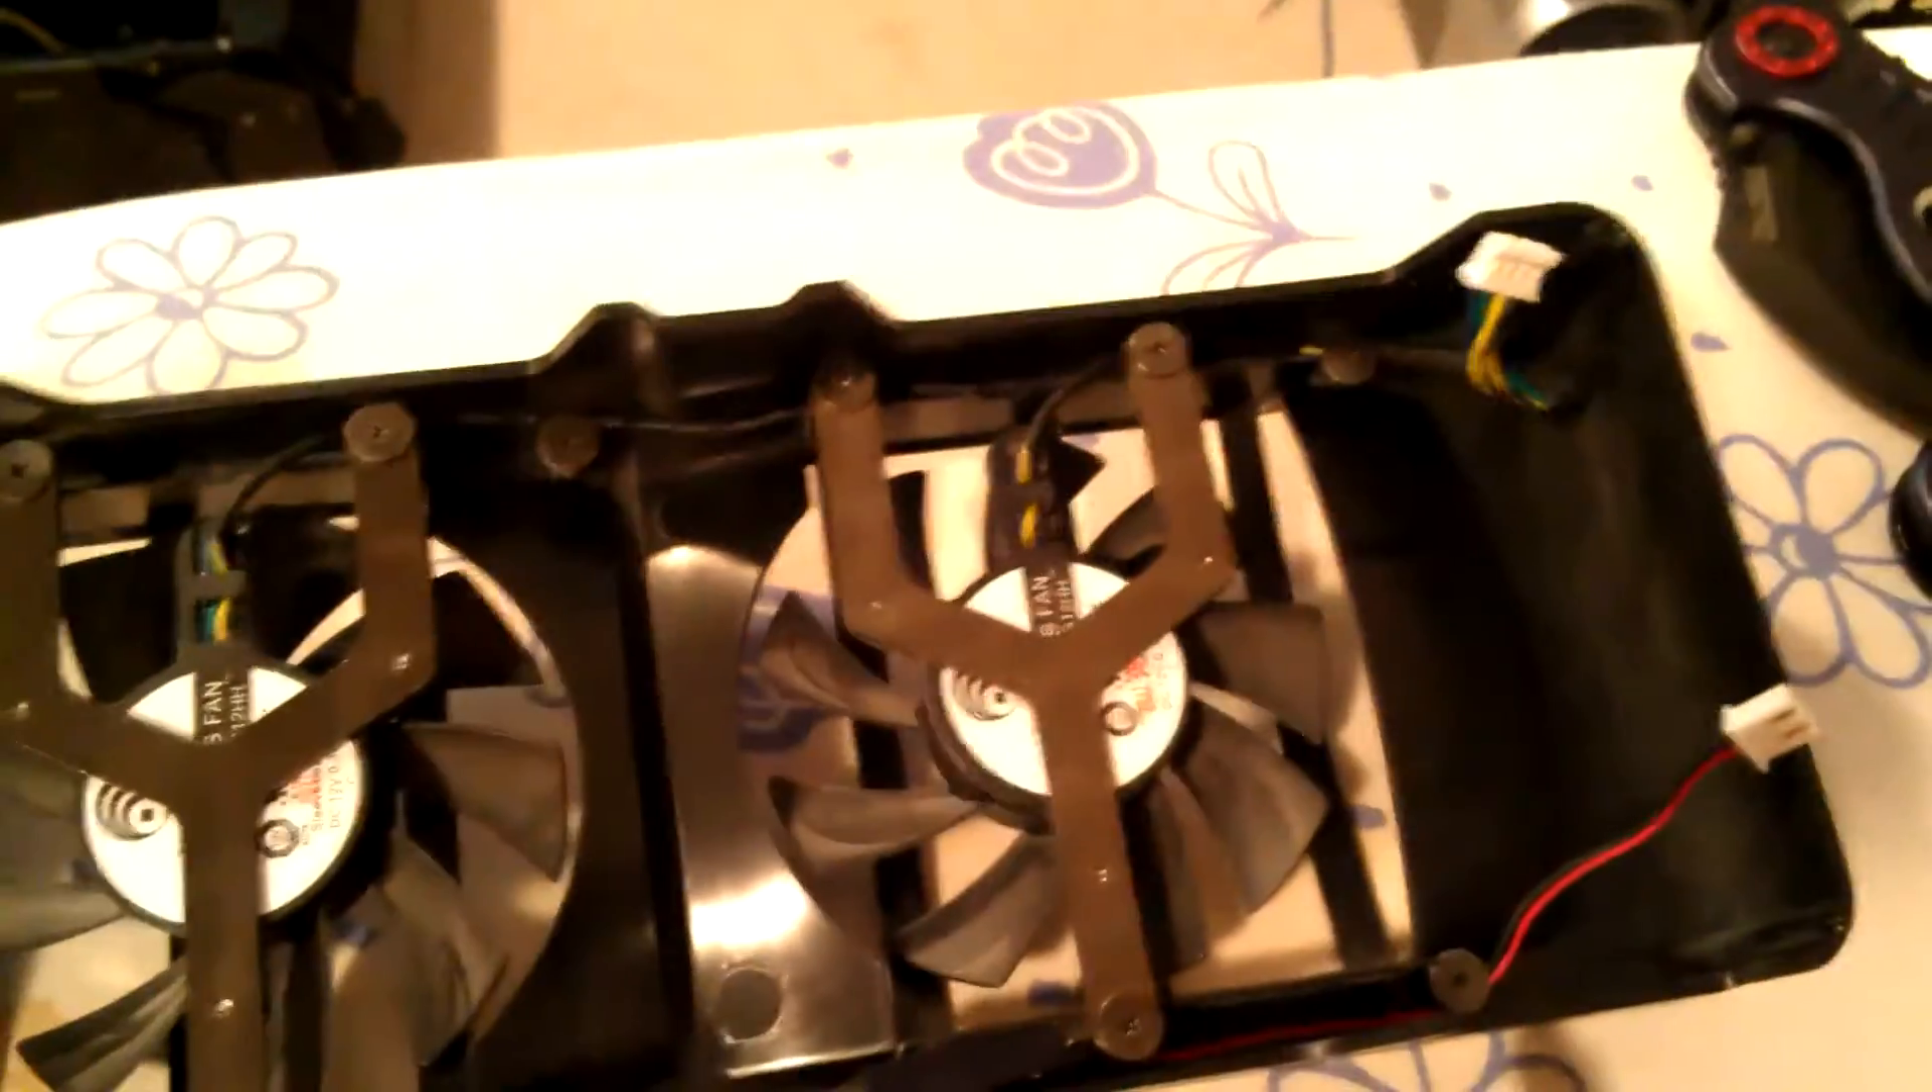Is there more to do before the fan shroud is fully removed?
No.